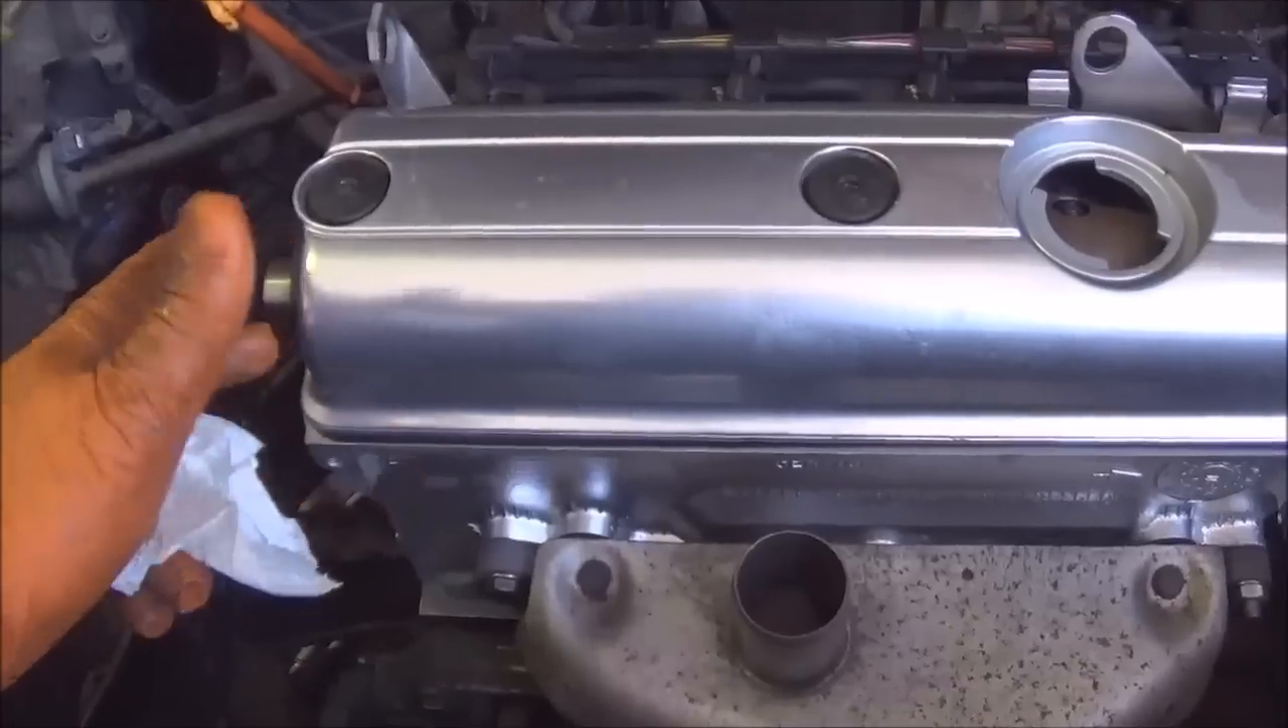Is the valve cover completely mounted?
Yes.